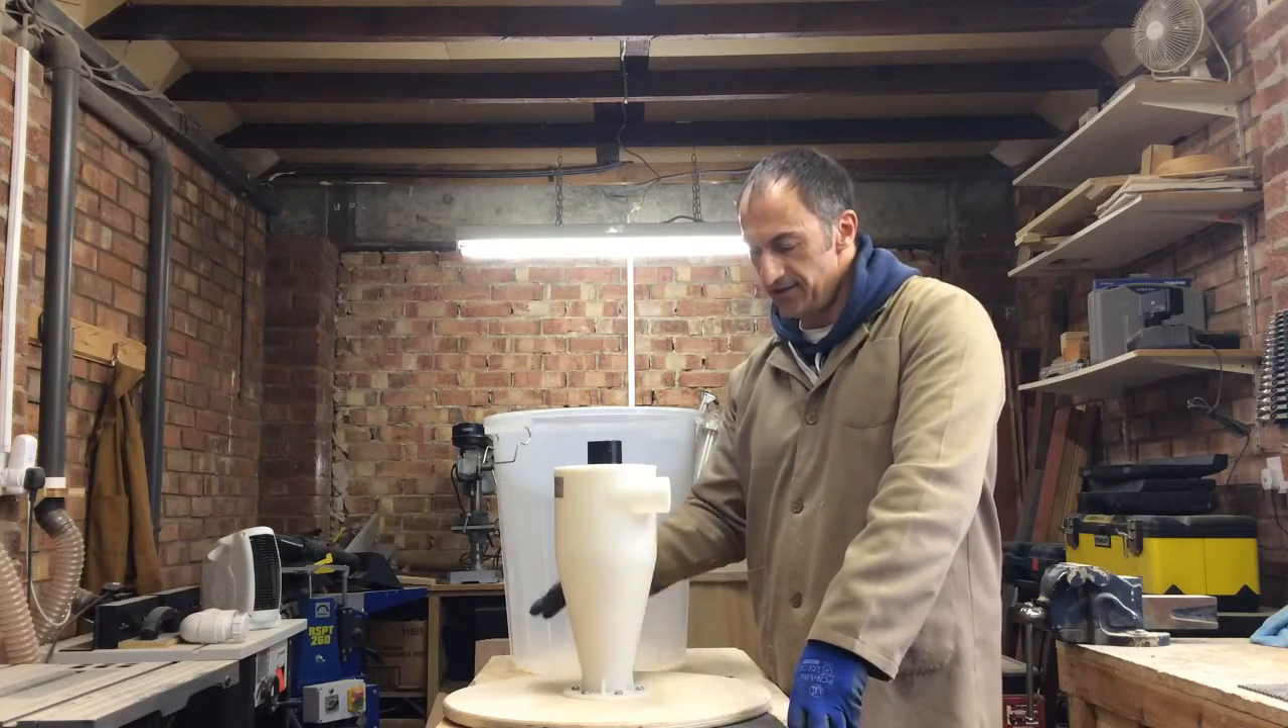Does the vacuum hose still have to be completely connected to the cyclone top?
Yes.